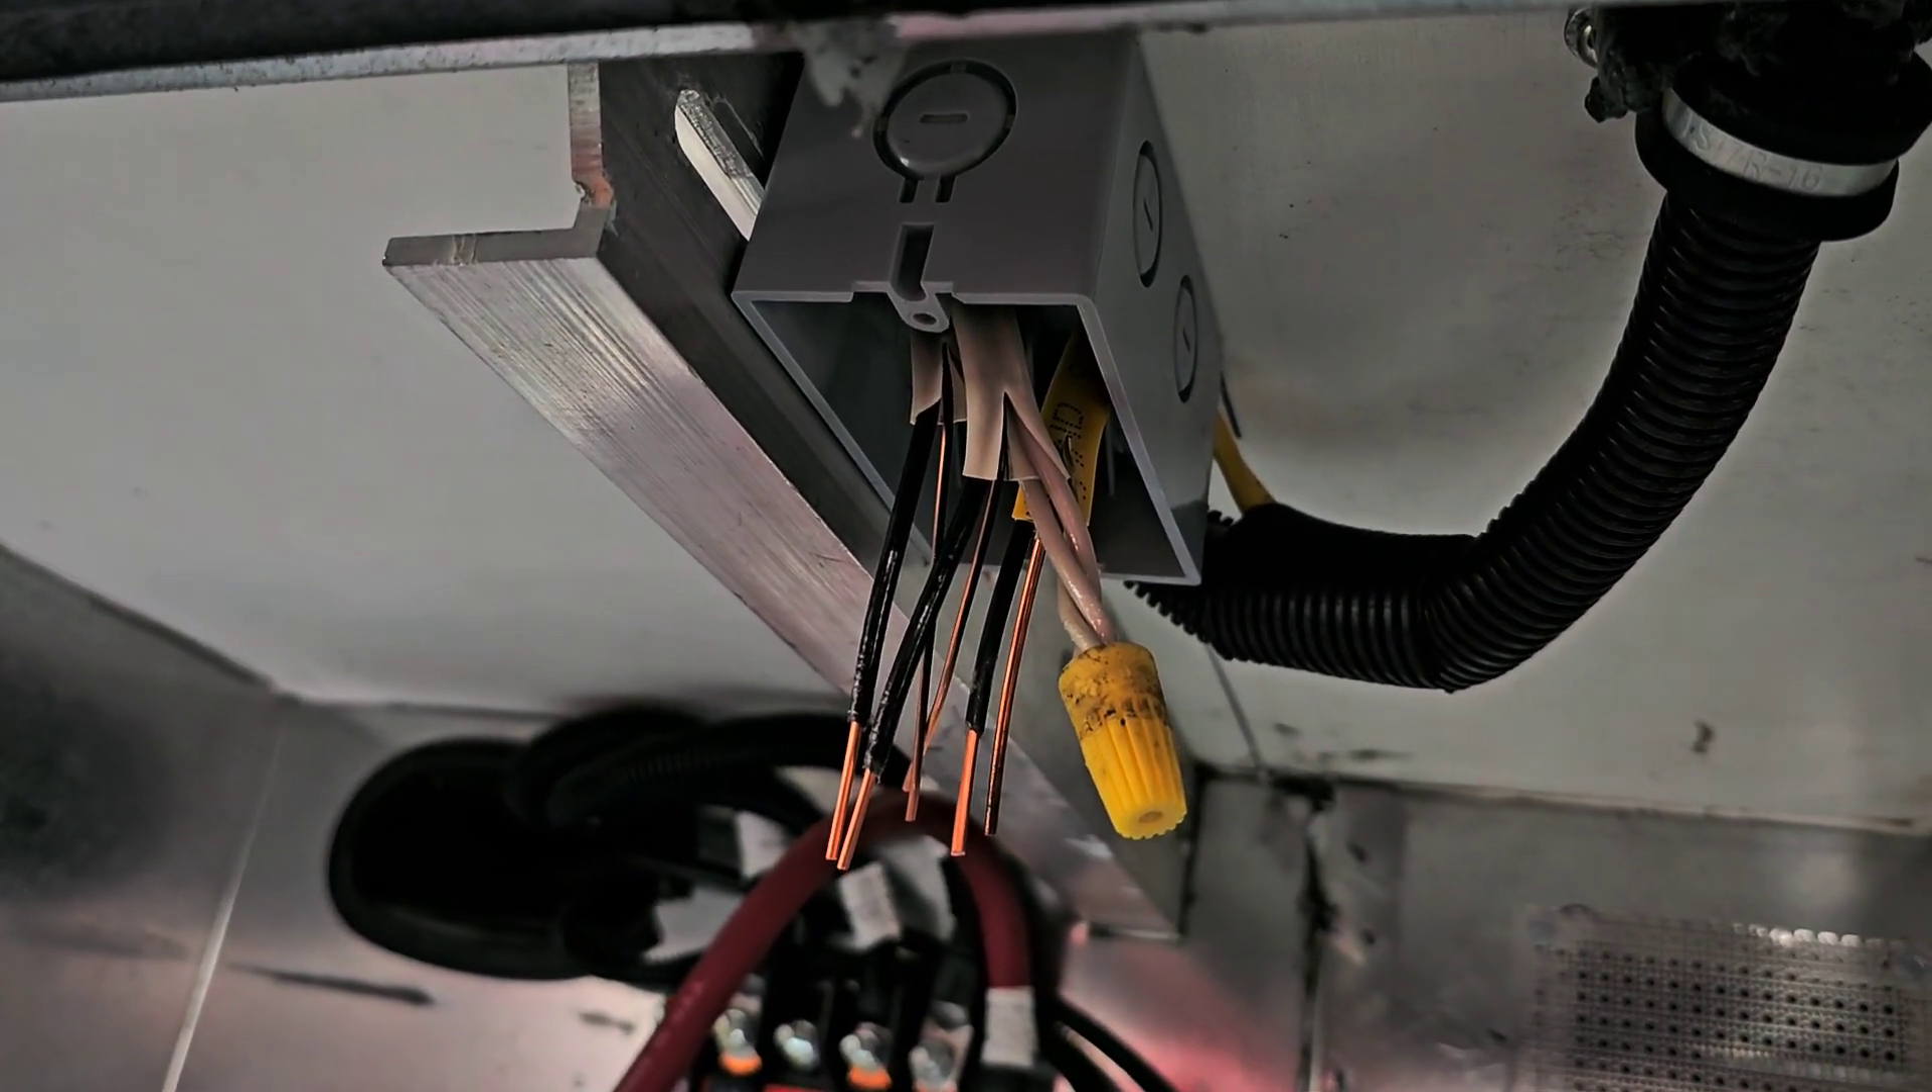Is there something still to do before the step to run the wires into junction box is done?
No.